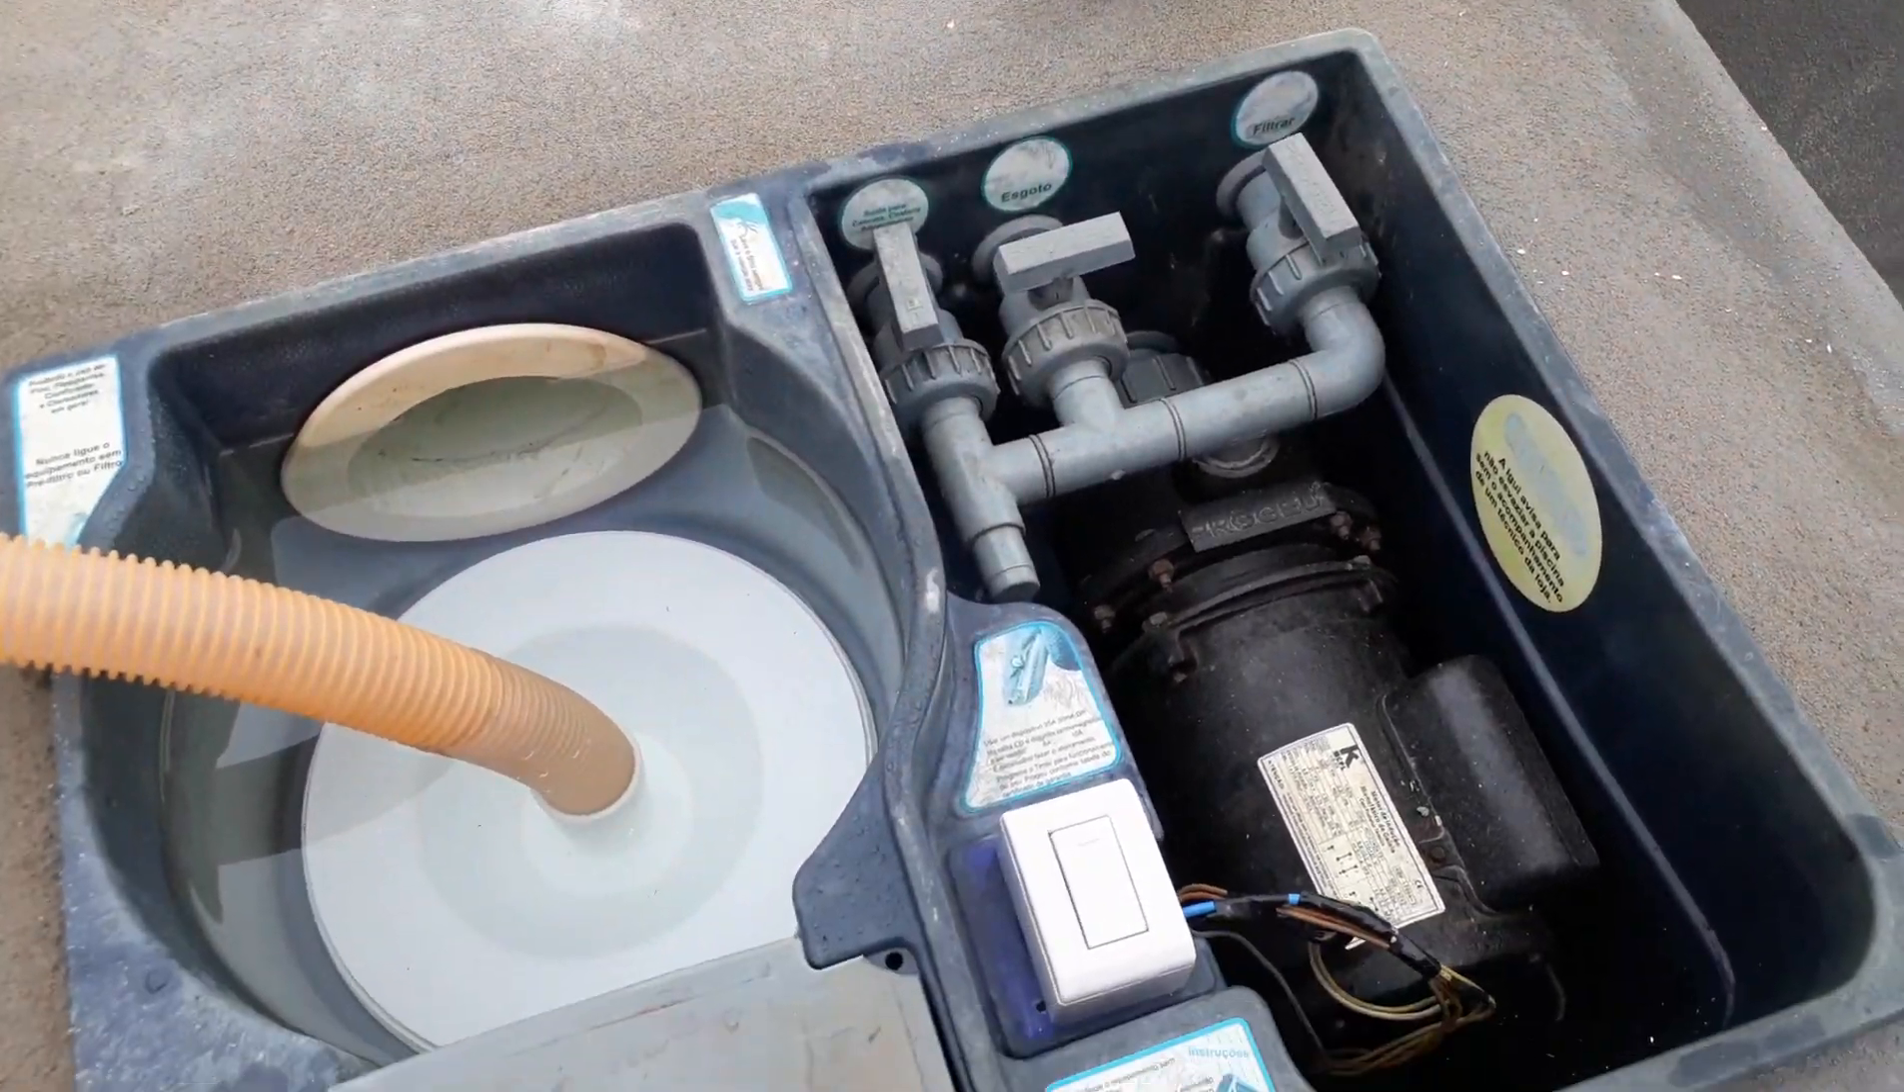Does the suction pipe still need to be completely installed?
No.